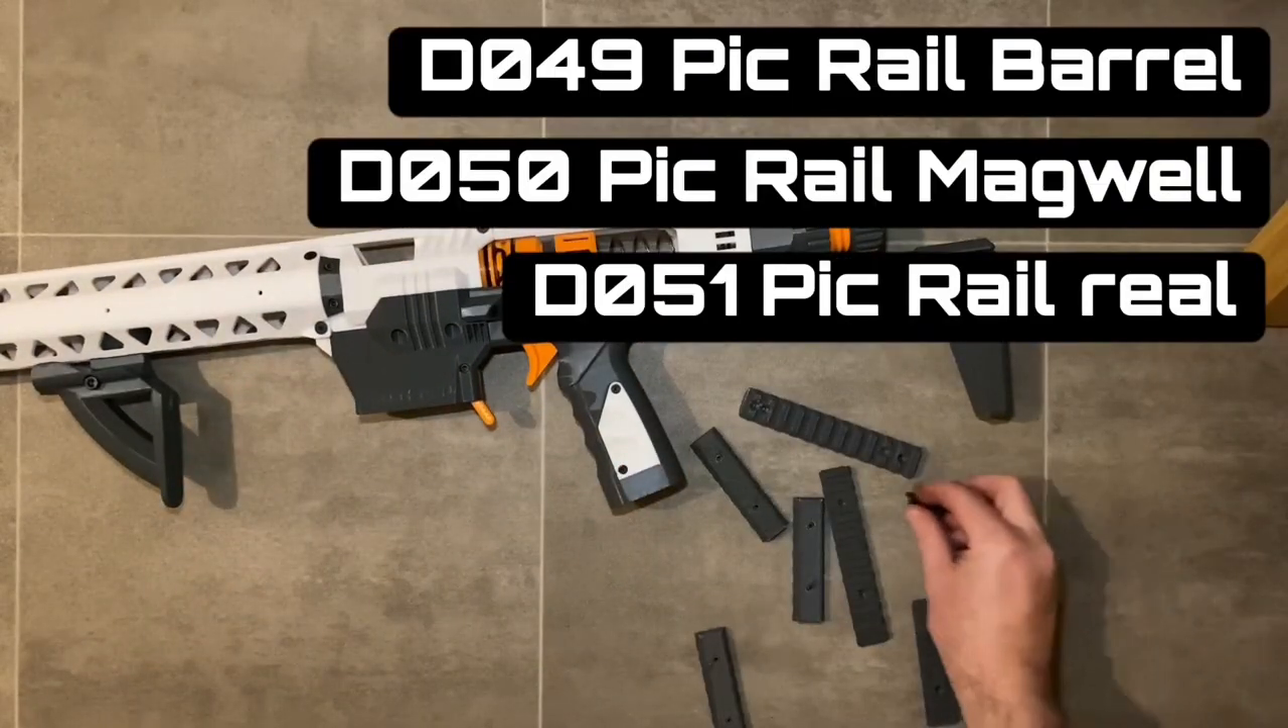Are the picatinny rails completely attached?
No.